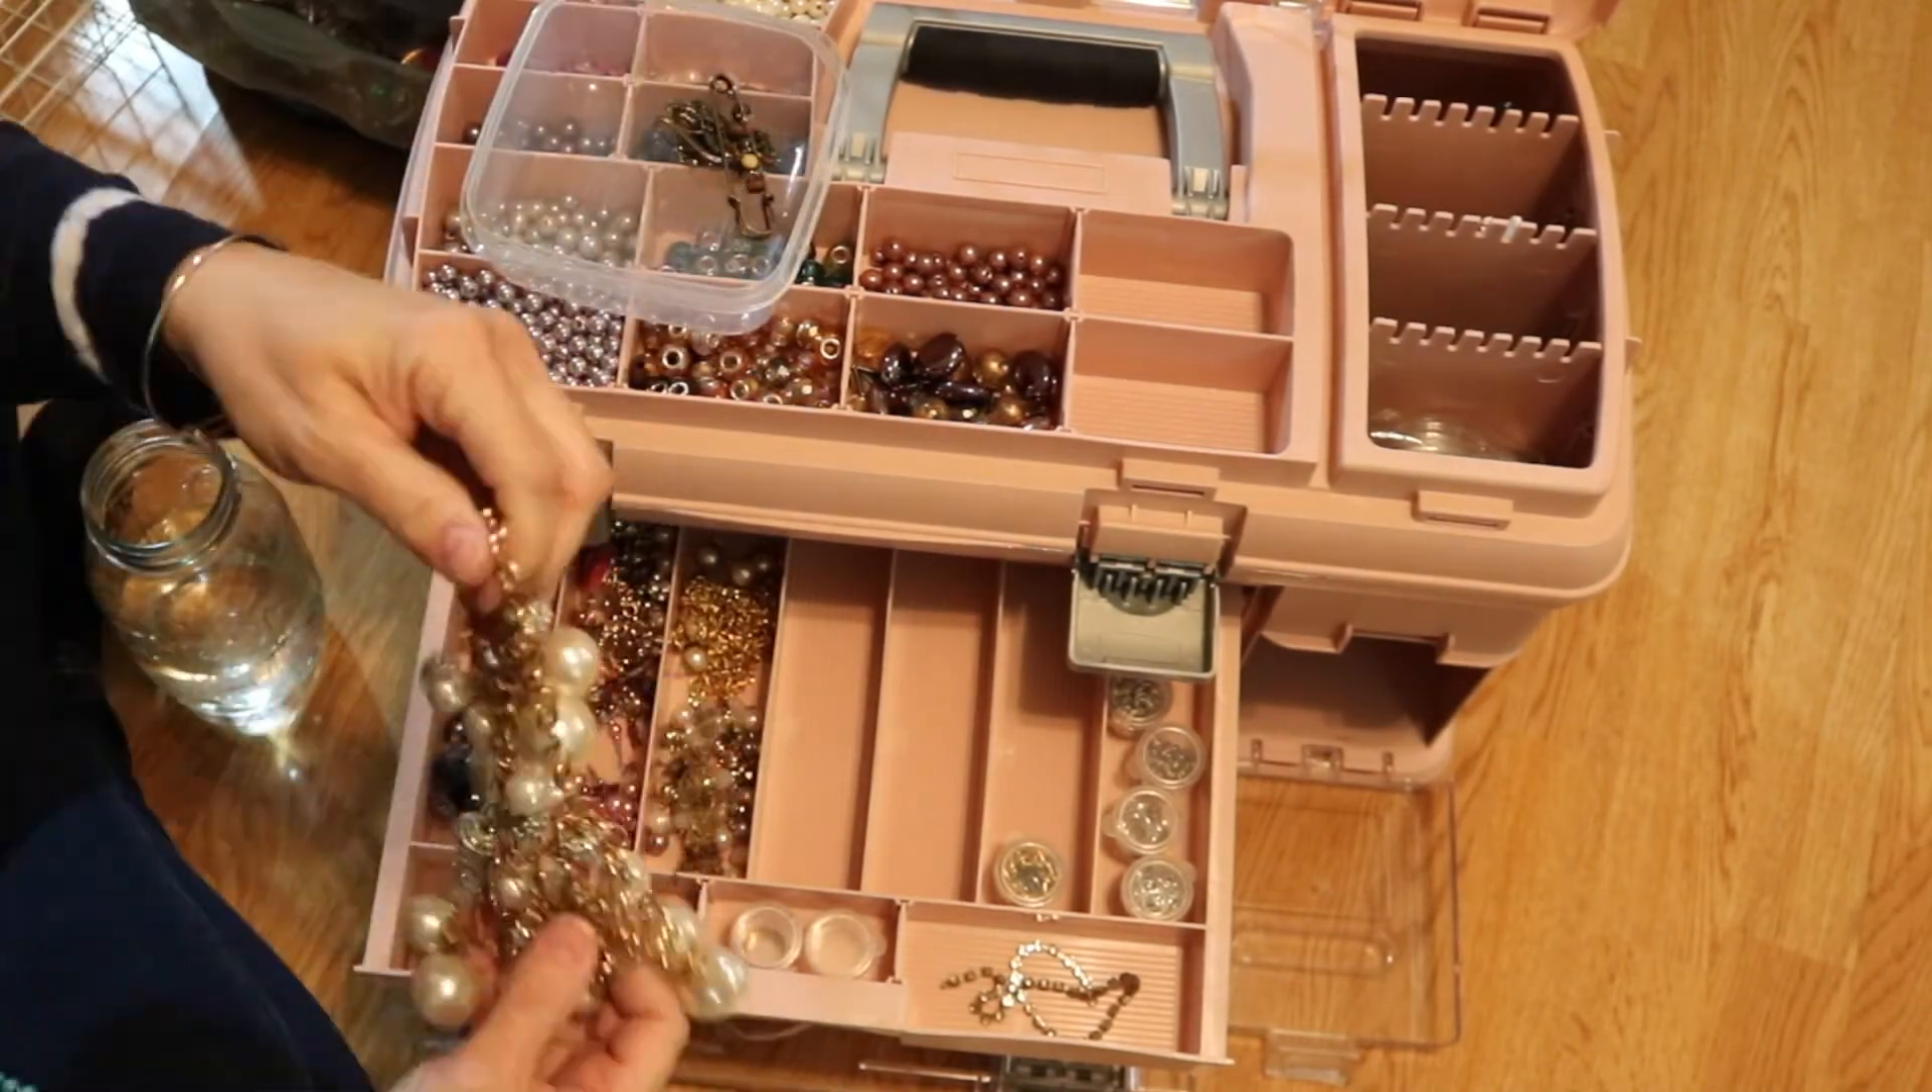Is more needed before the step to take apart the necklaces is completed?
Yes.